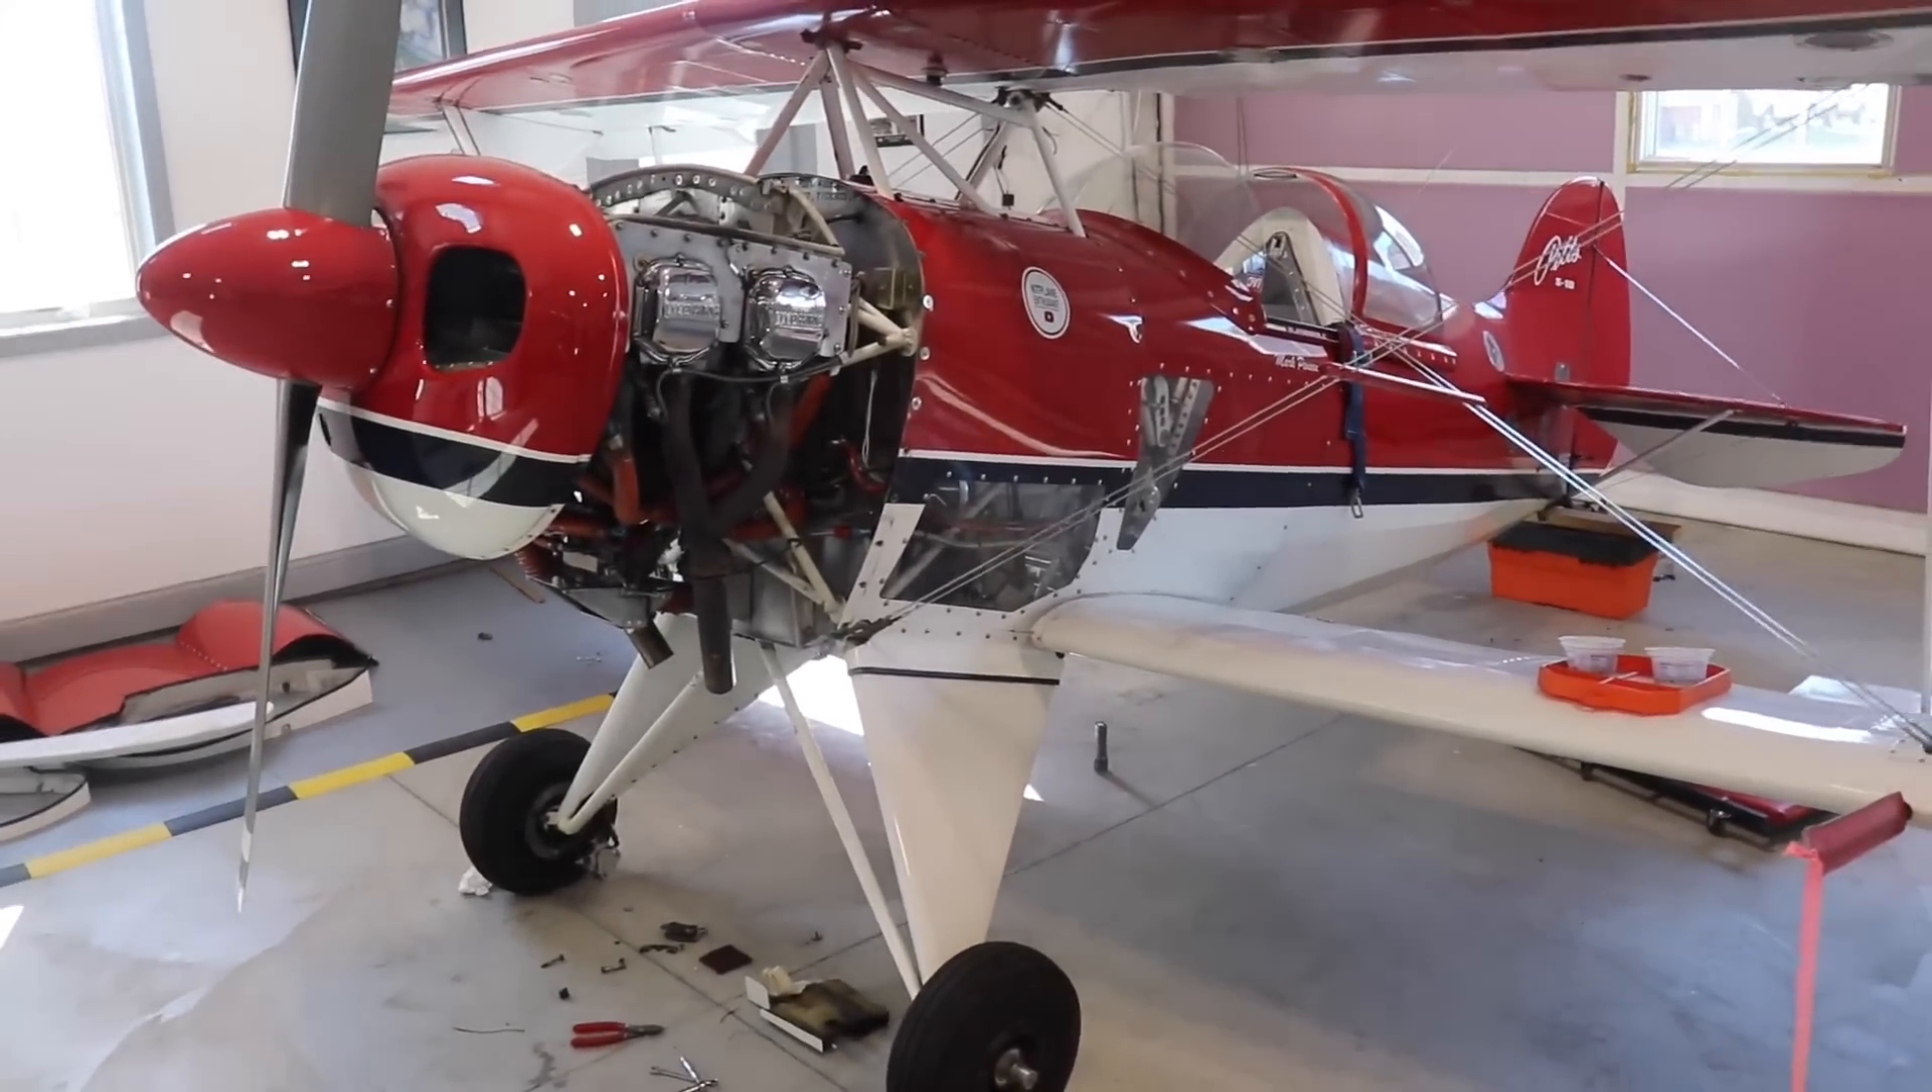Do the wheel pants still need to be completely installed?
Yes.